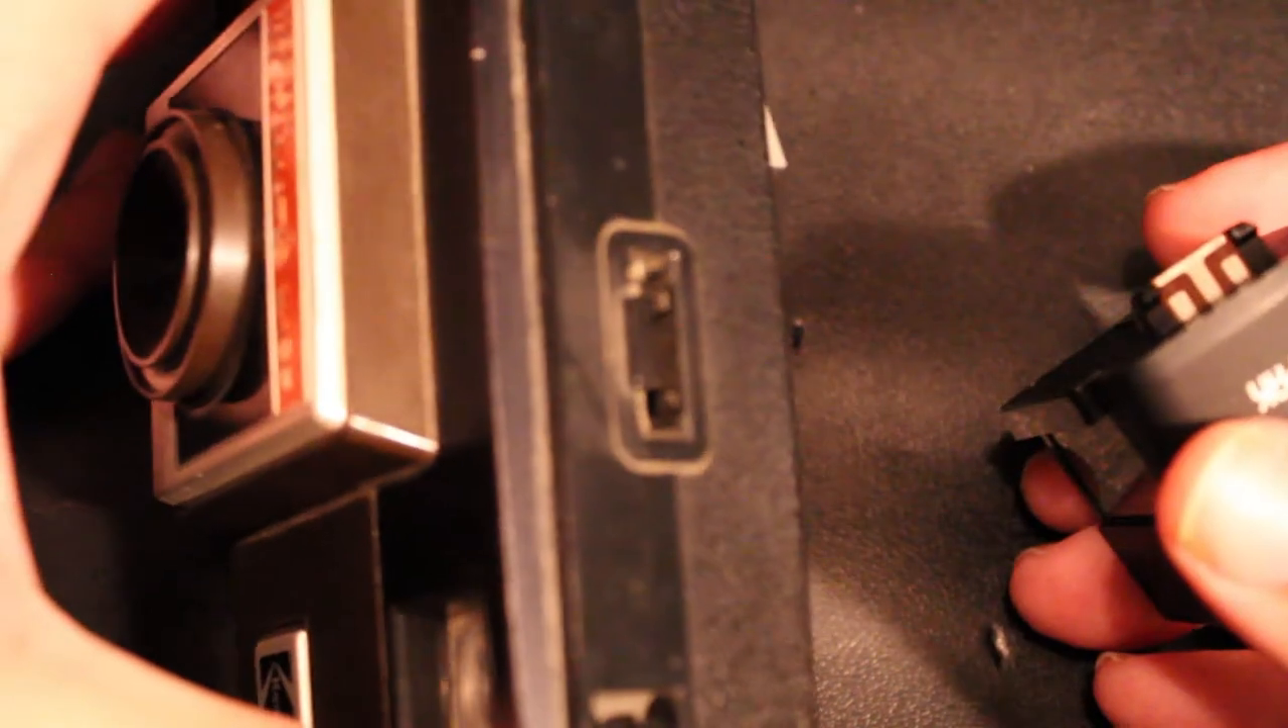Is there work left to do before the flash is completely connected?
Yes.